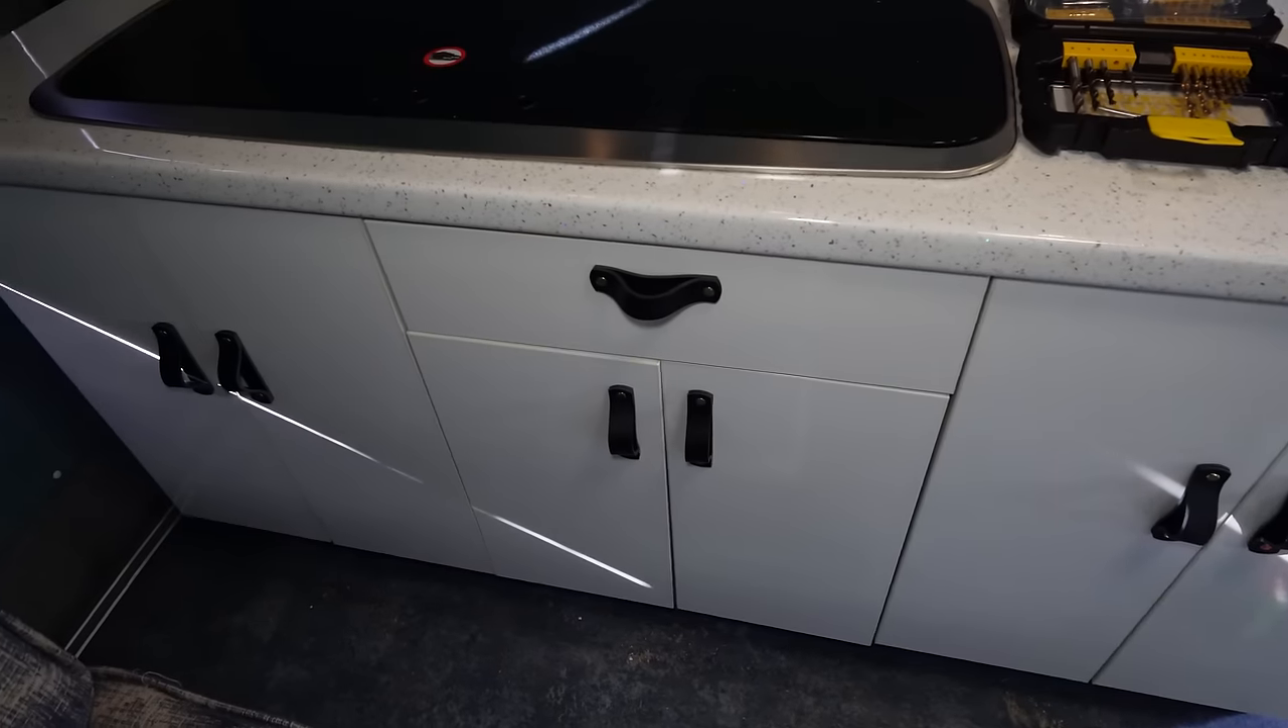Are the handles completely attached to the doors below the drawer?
Yes.